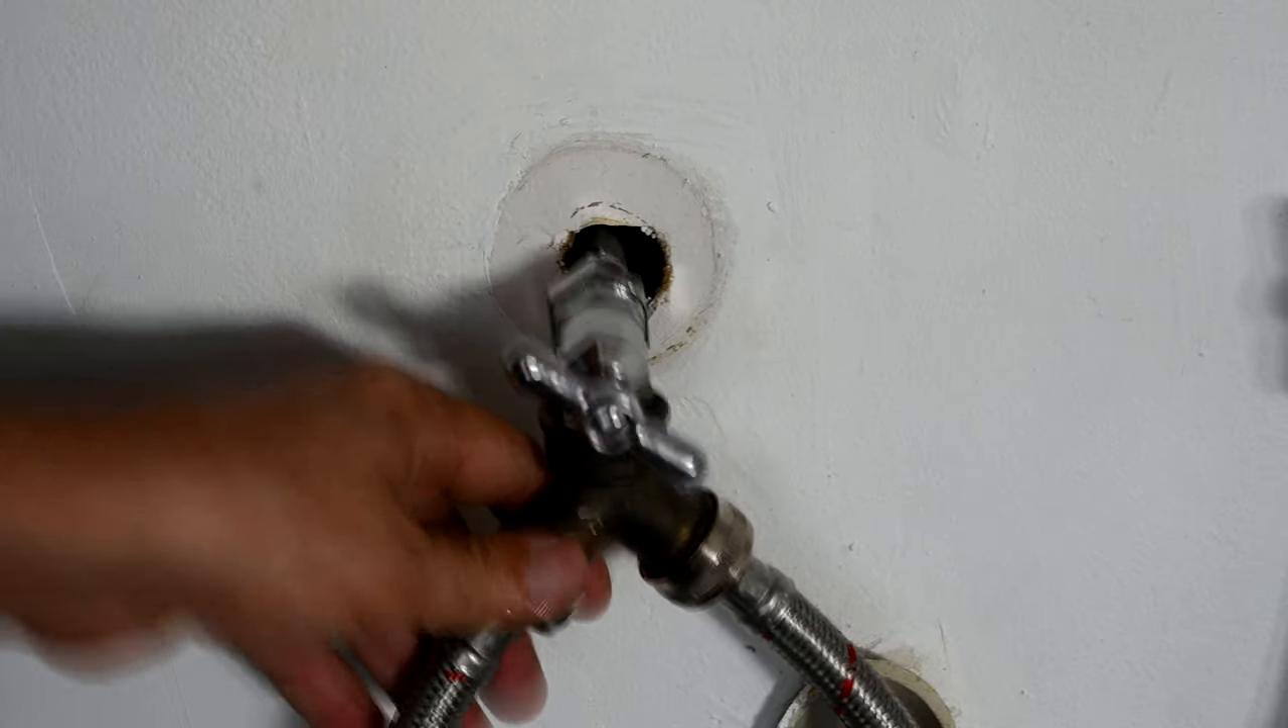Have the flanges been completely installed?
No.